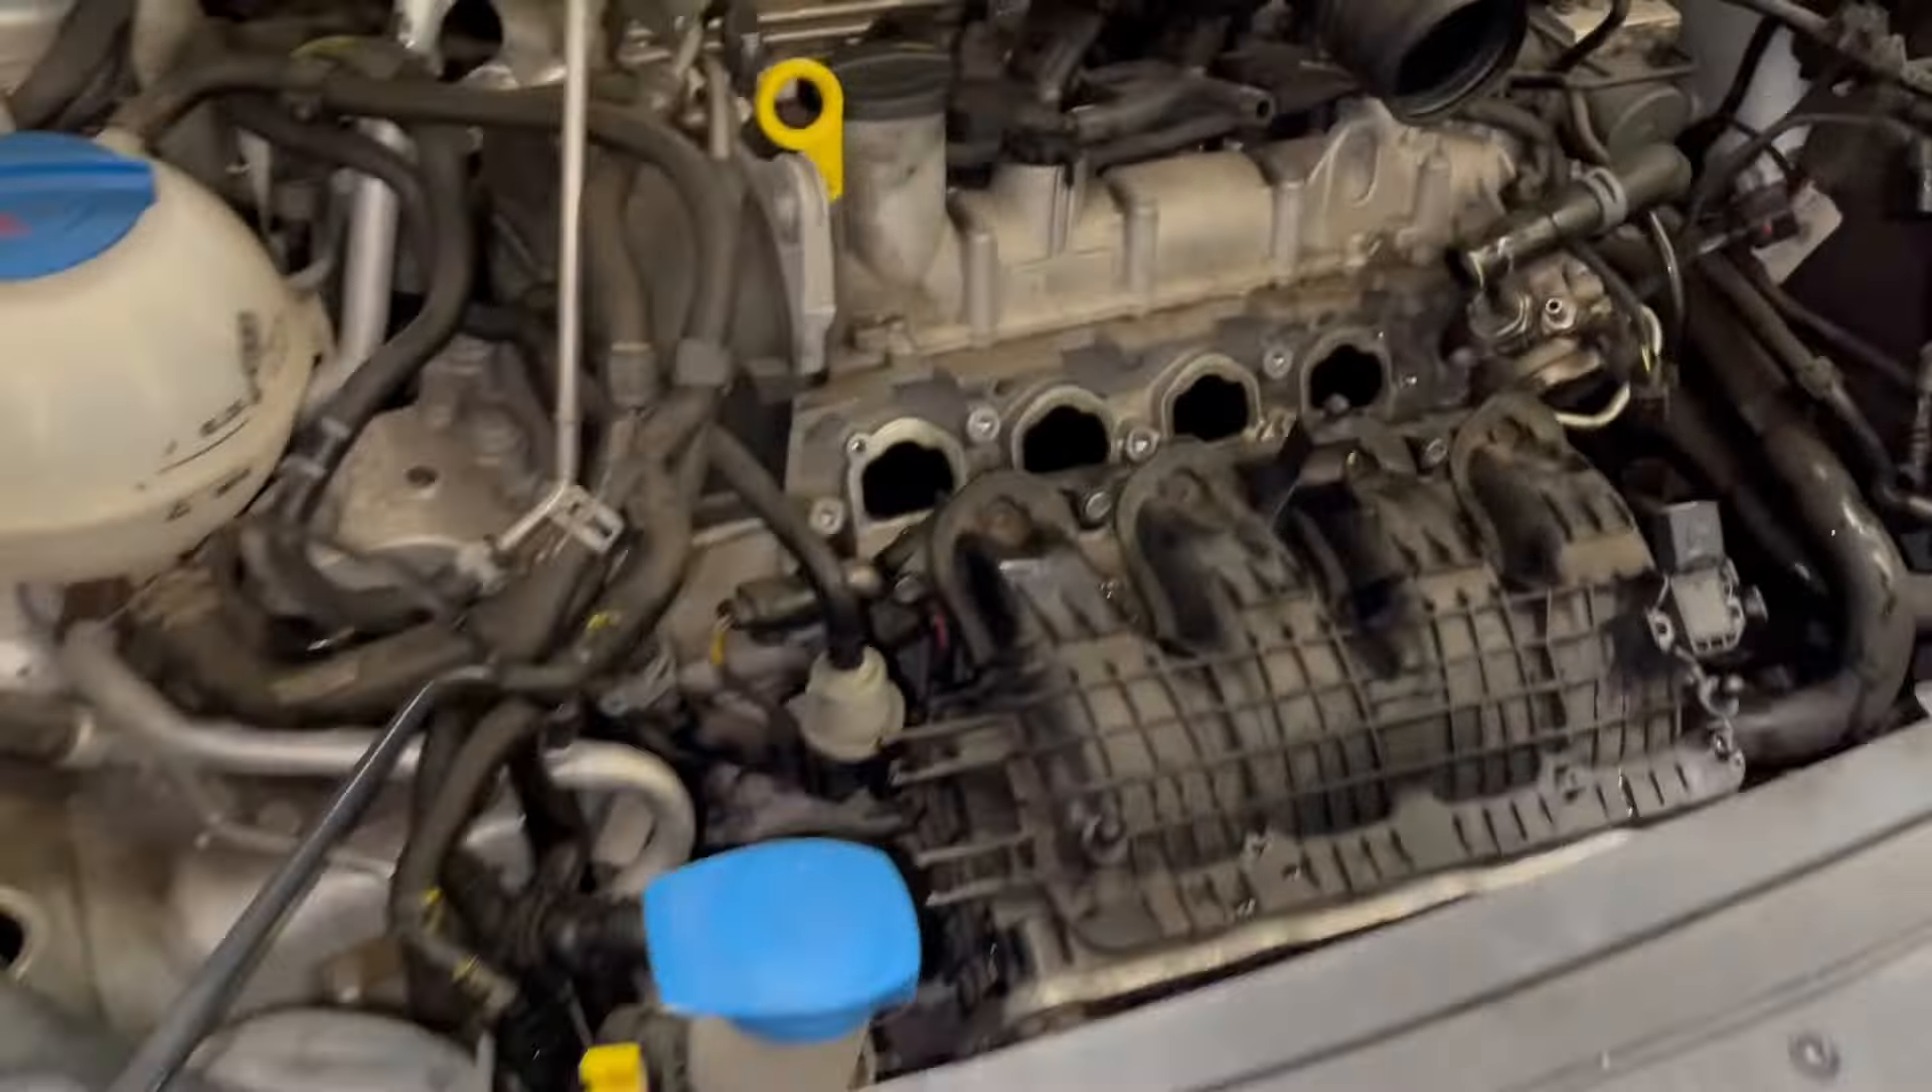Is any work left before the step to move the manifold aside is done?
No.